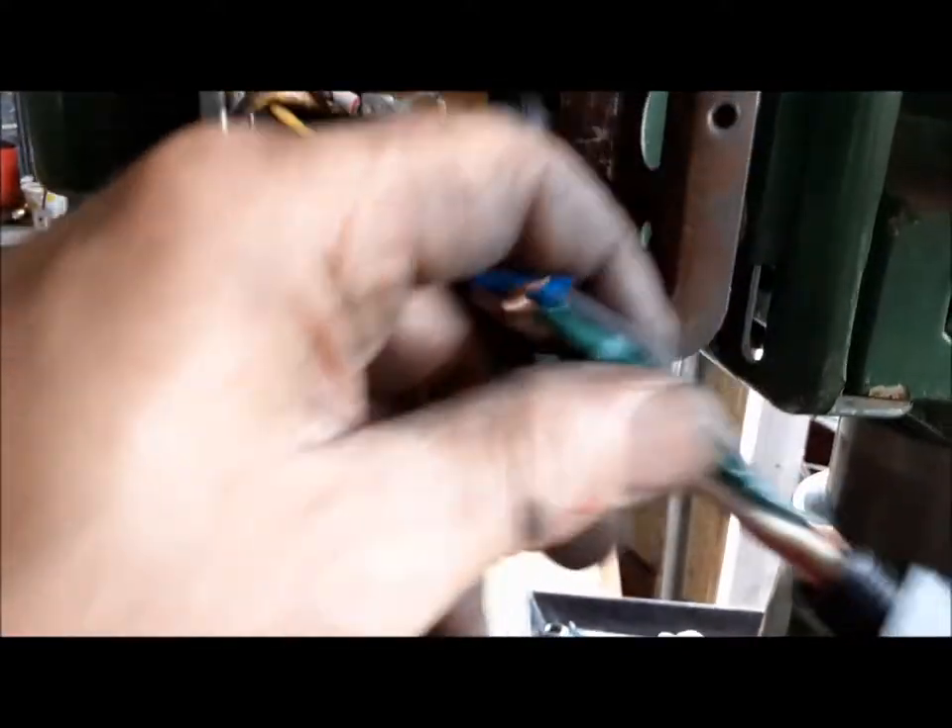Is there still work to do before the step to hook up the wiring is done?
Yes.